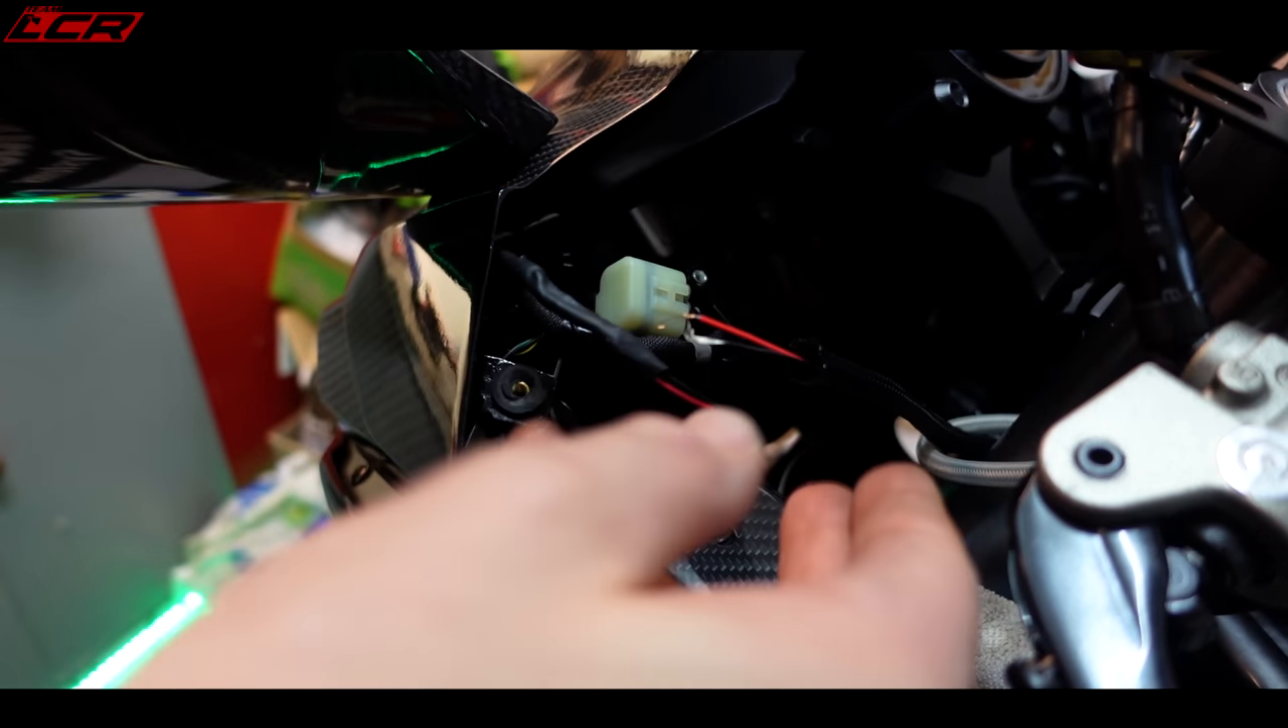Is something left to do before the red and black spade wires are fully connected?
Yes.